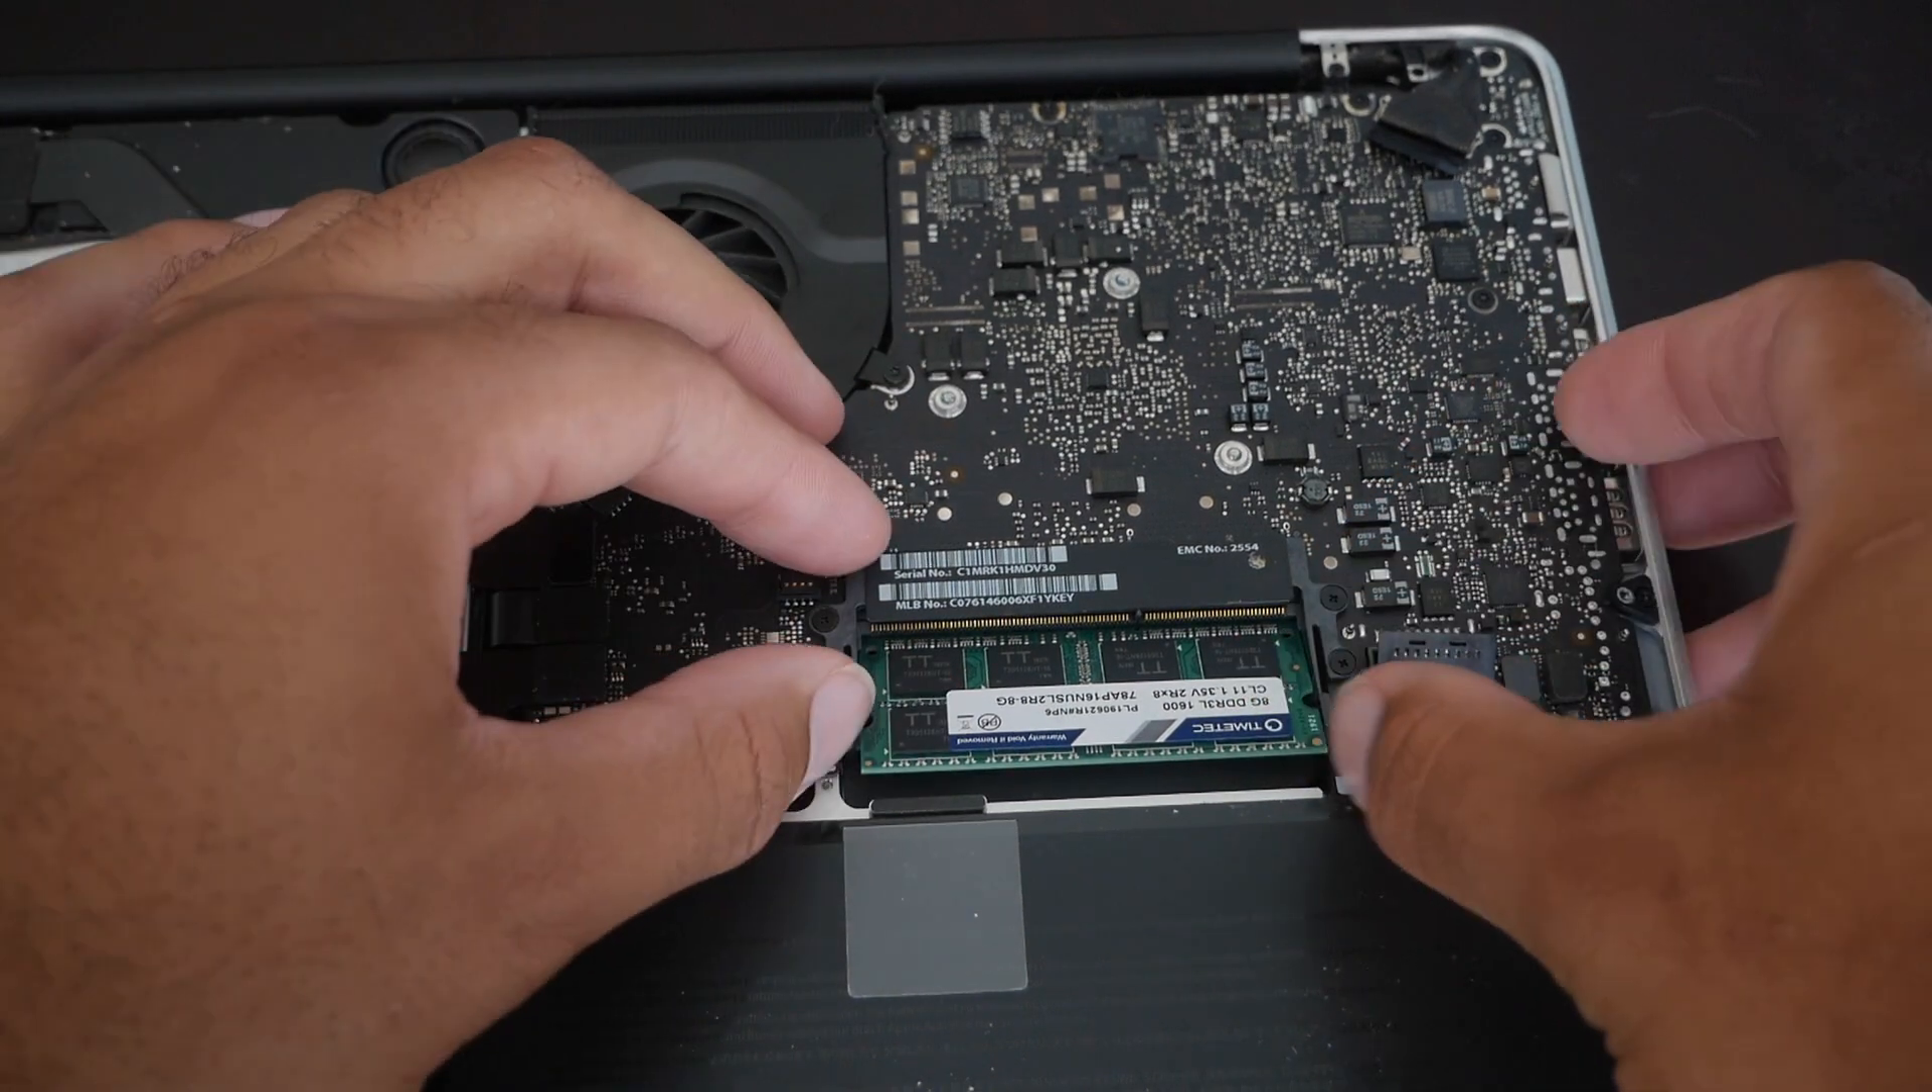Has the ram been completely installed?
No.